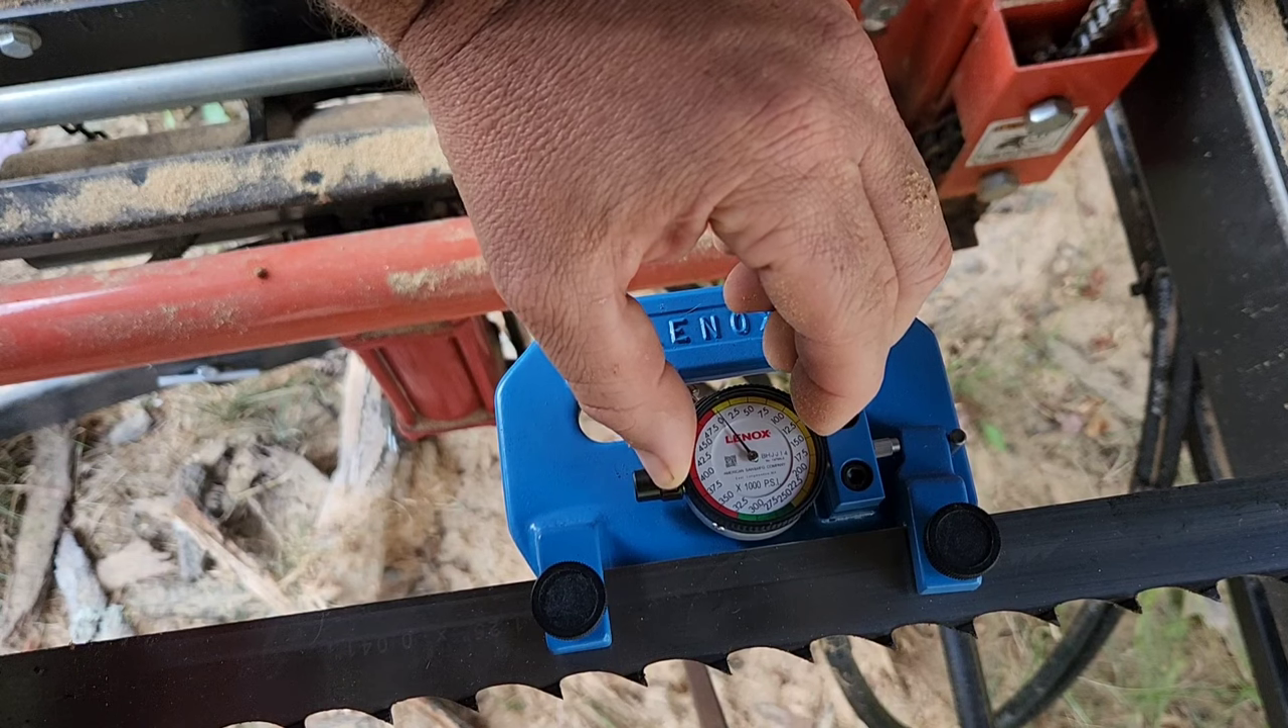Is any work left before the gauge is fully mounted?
No.